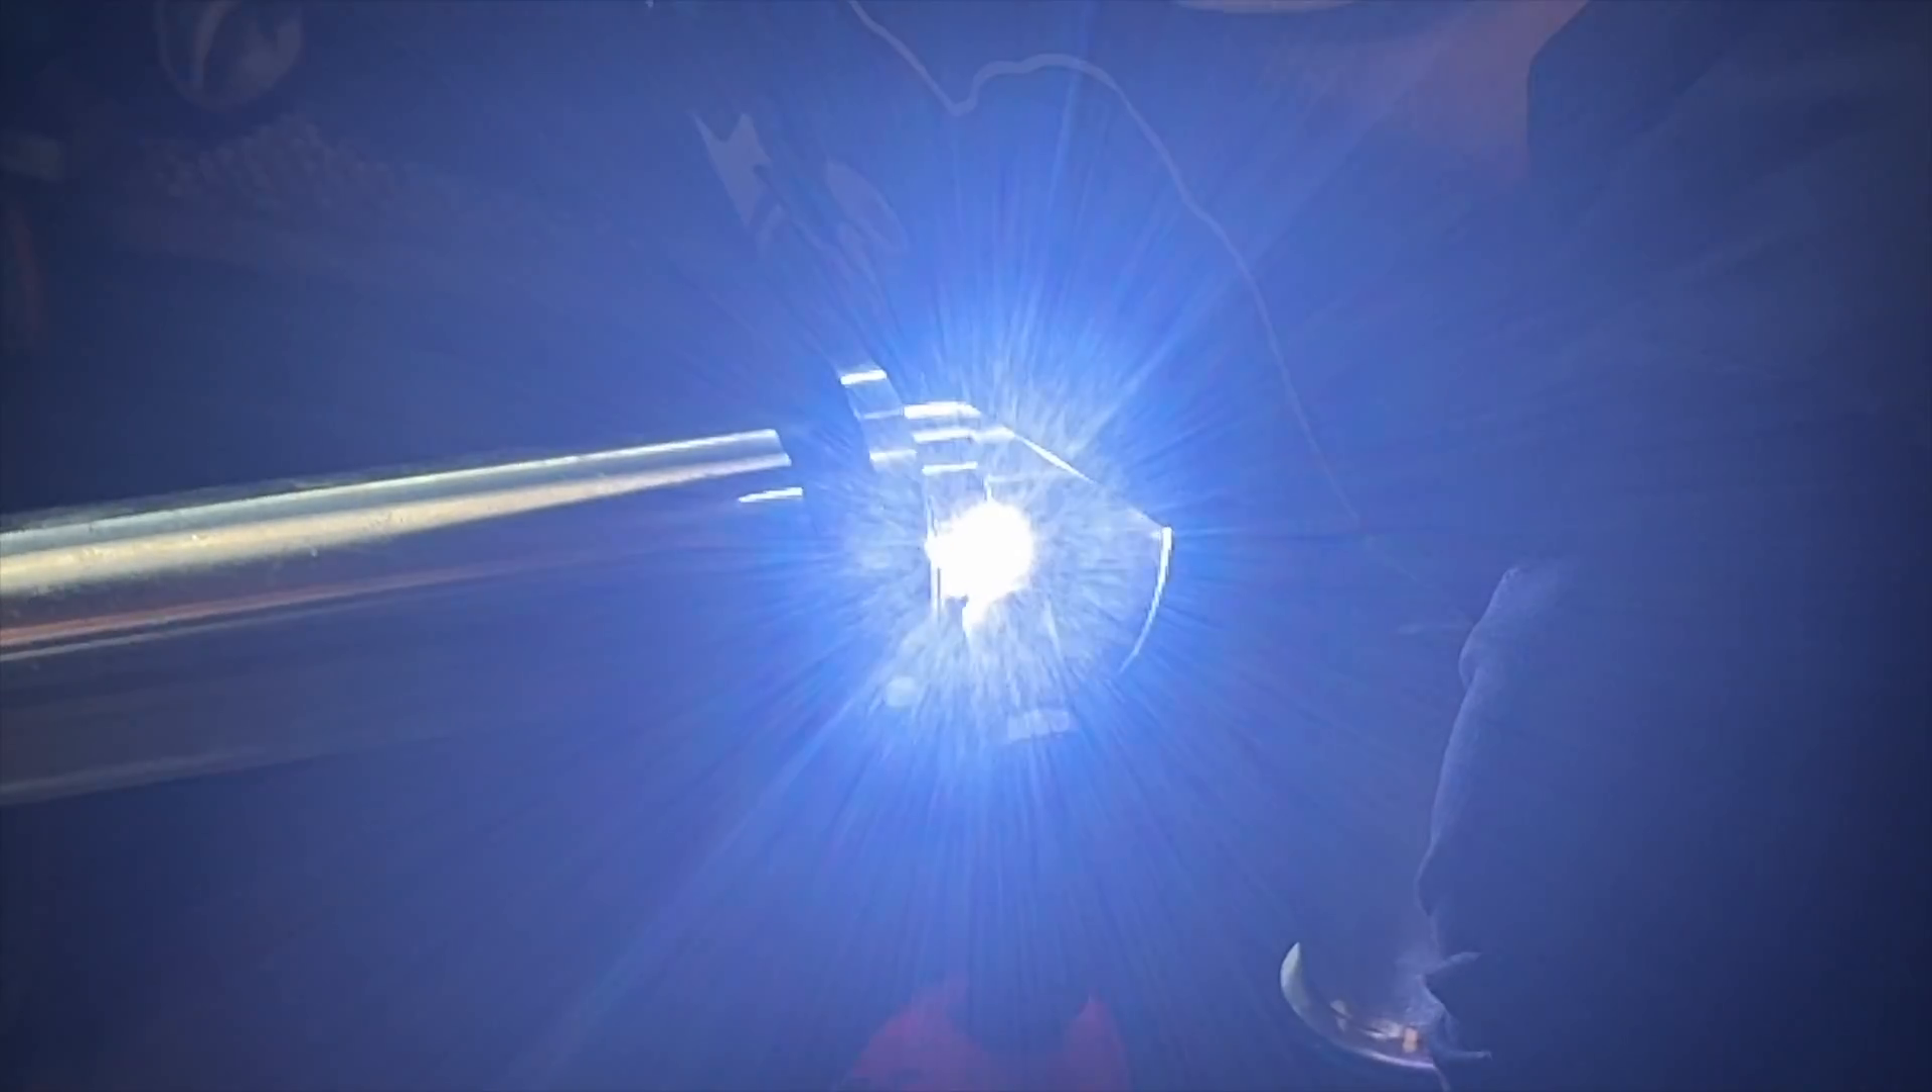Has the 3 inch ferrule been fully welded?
No.